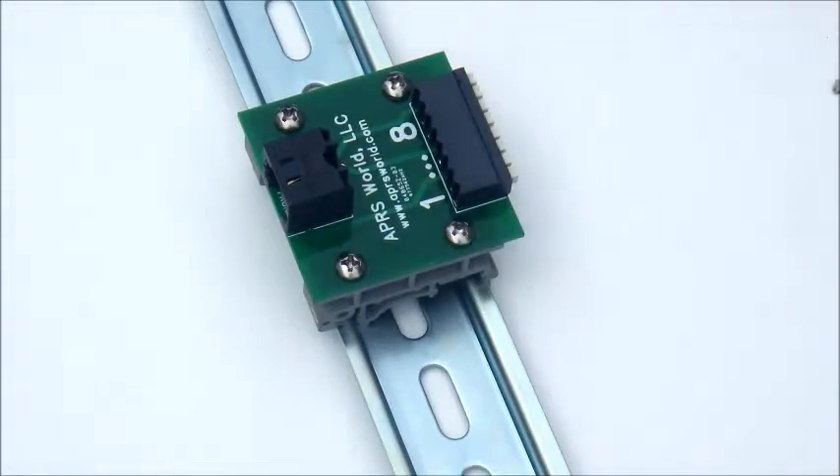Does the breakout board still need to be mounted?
No.